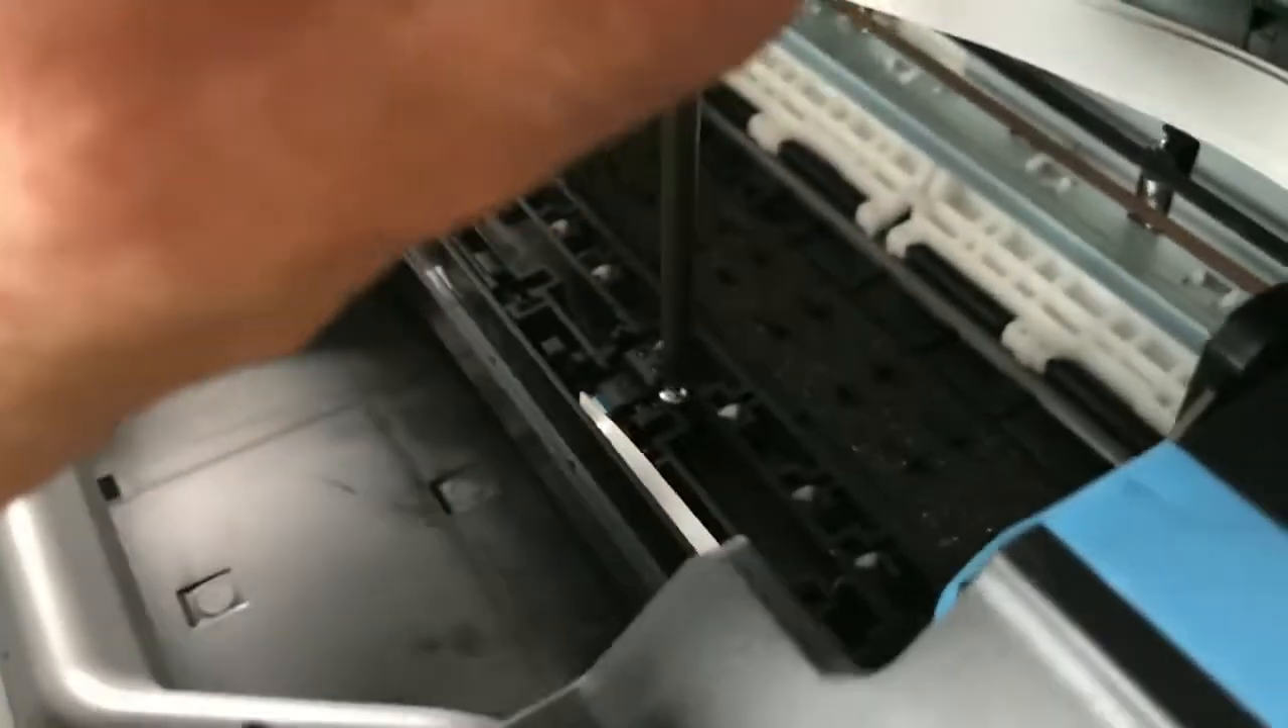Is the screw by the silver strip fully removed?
No.